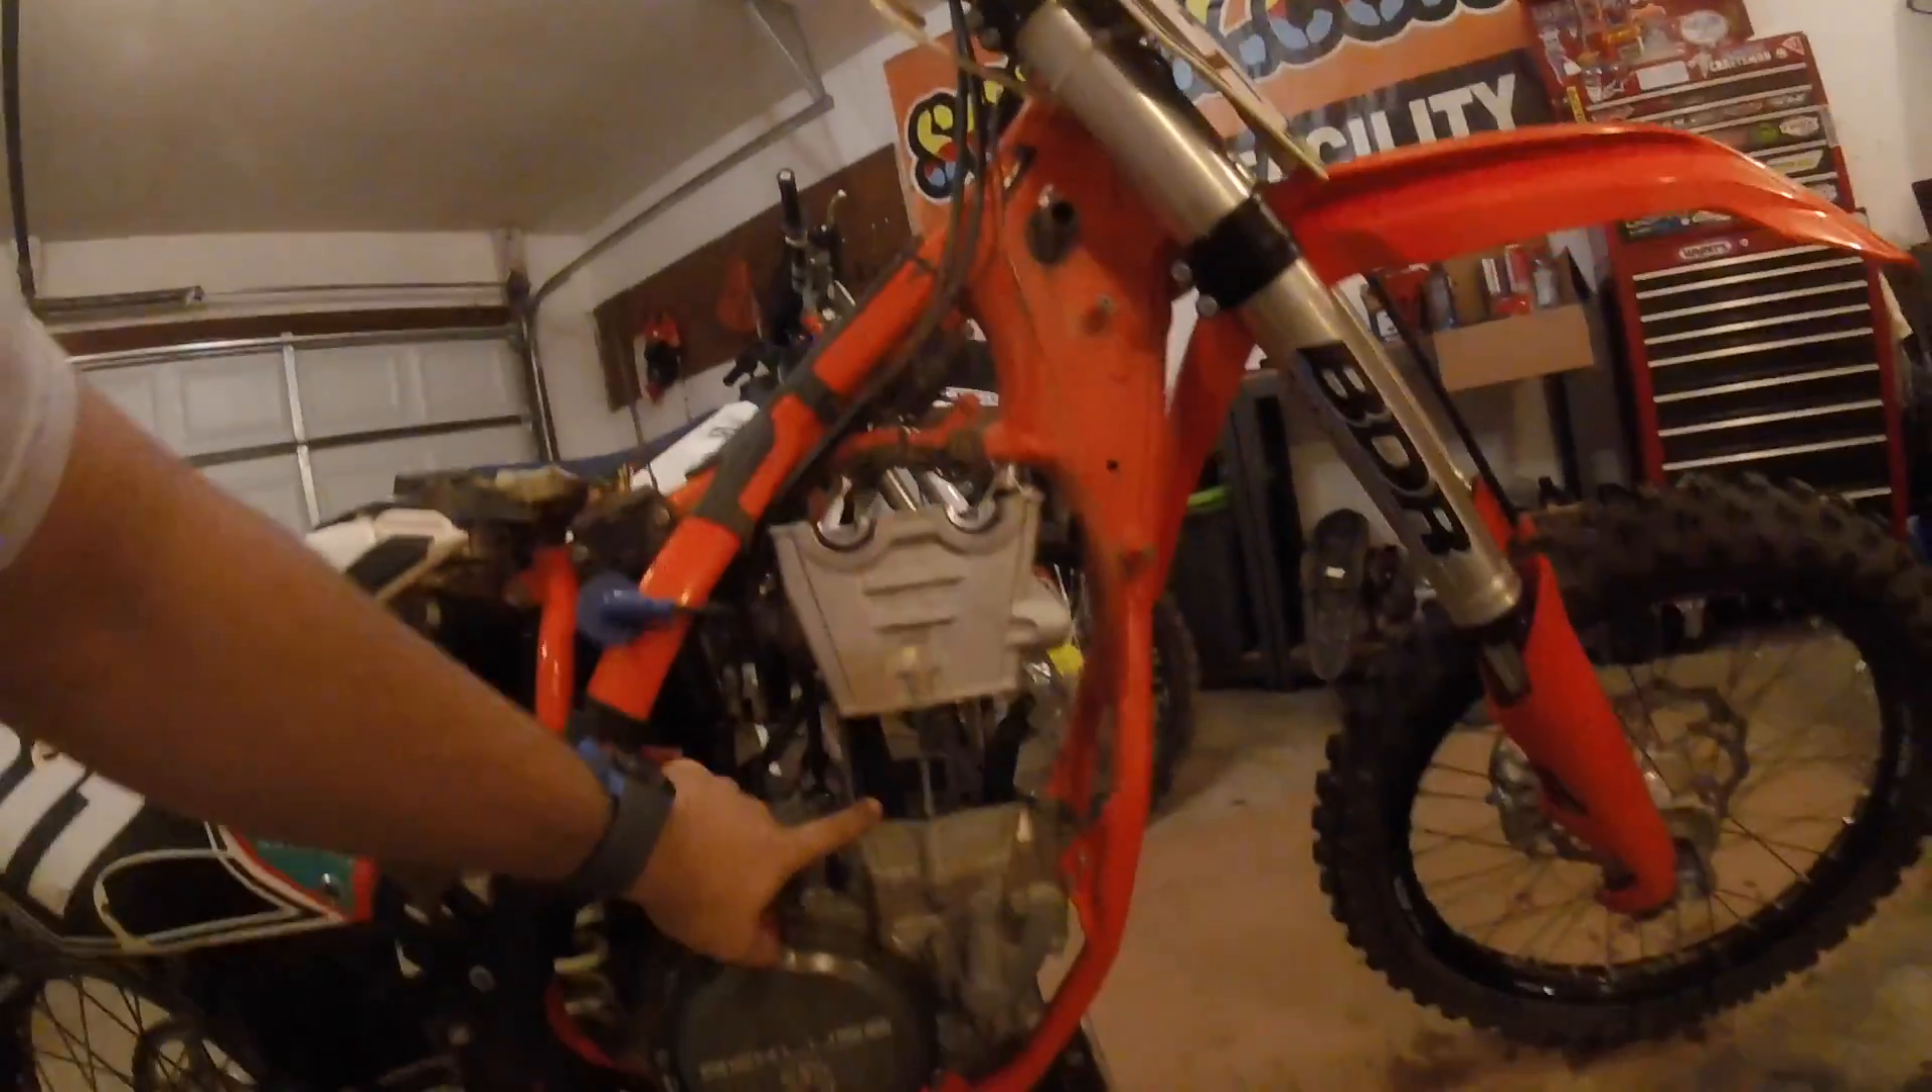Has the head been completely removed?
No.